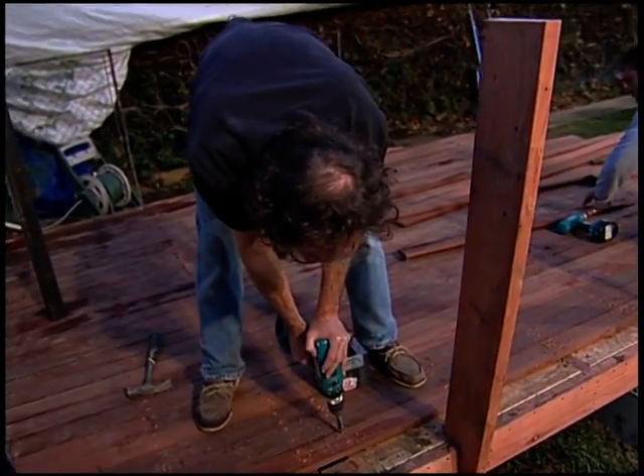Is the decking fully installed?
No.